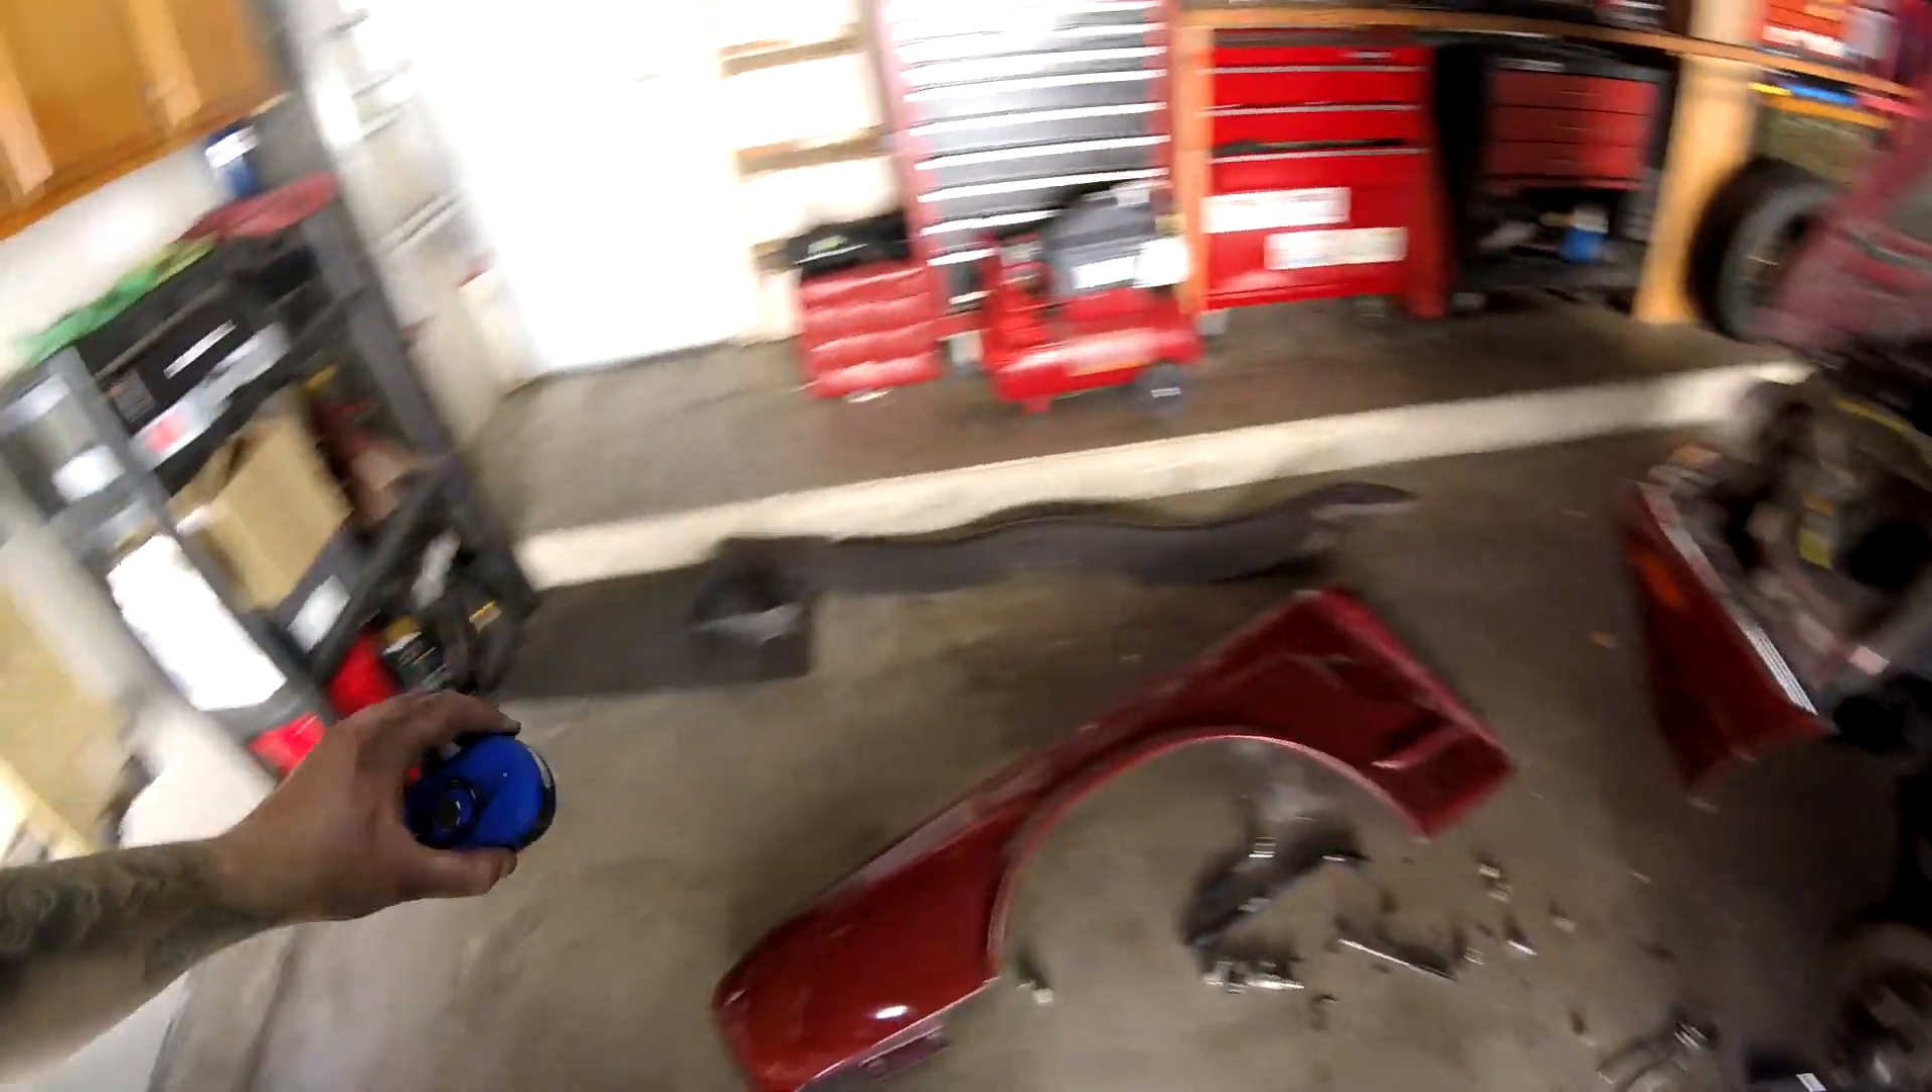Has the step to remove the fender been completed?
Yes.